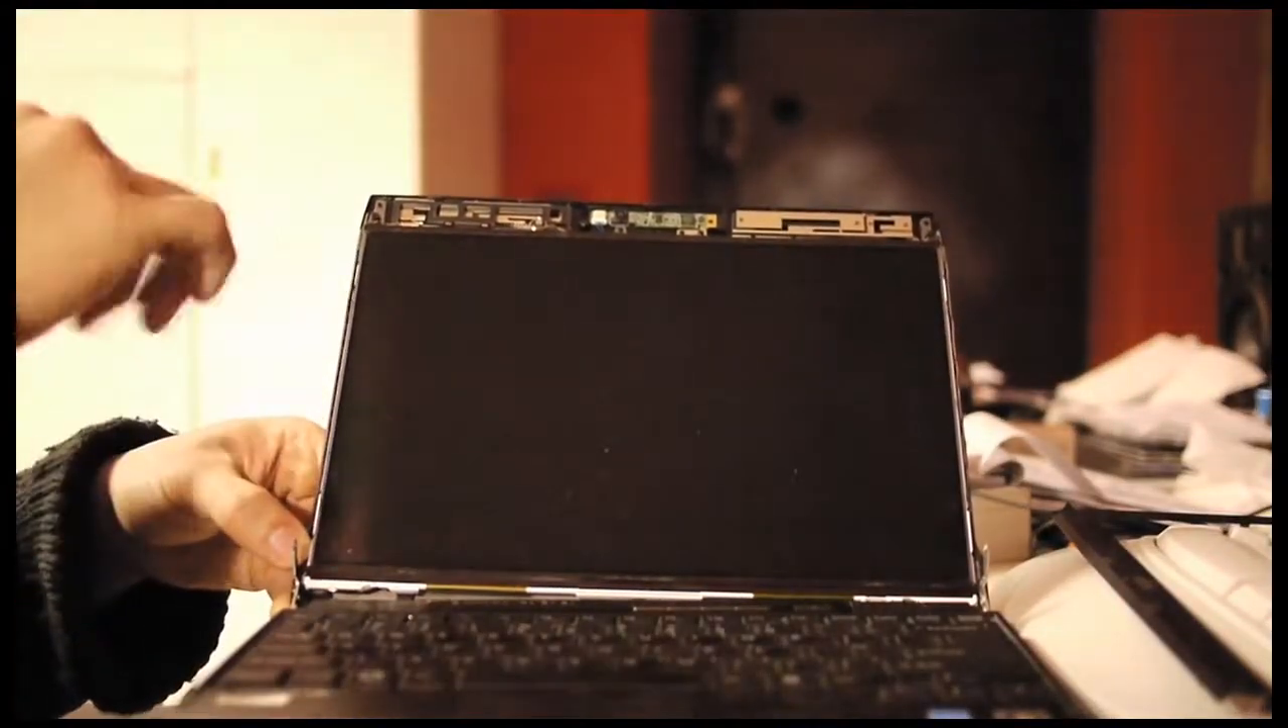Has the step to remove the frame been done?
Yes.